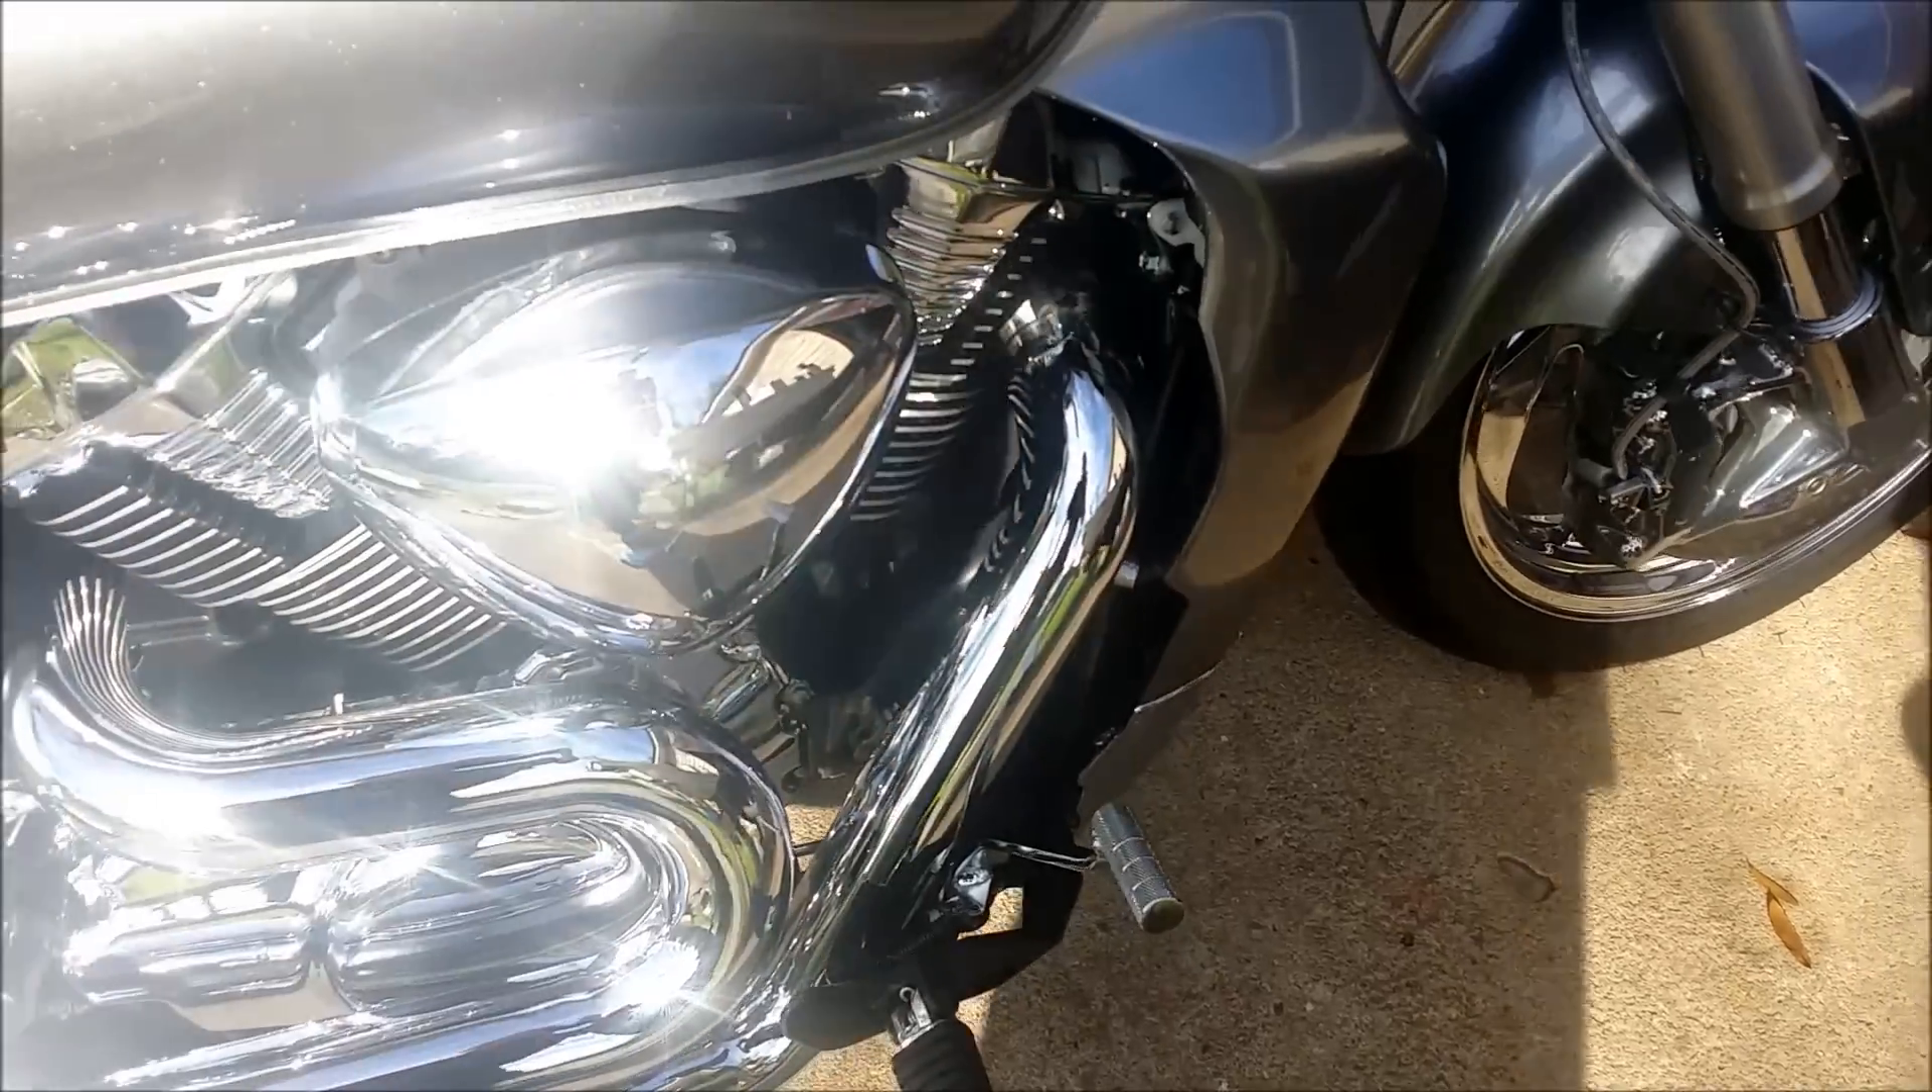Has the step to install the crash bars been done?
No.